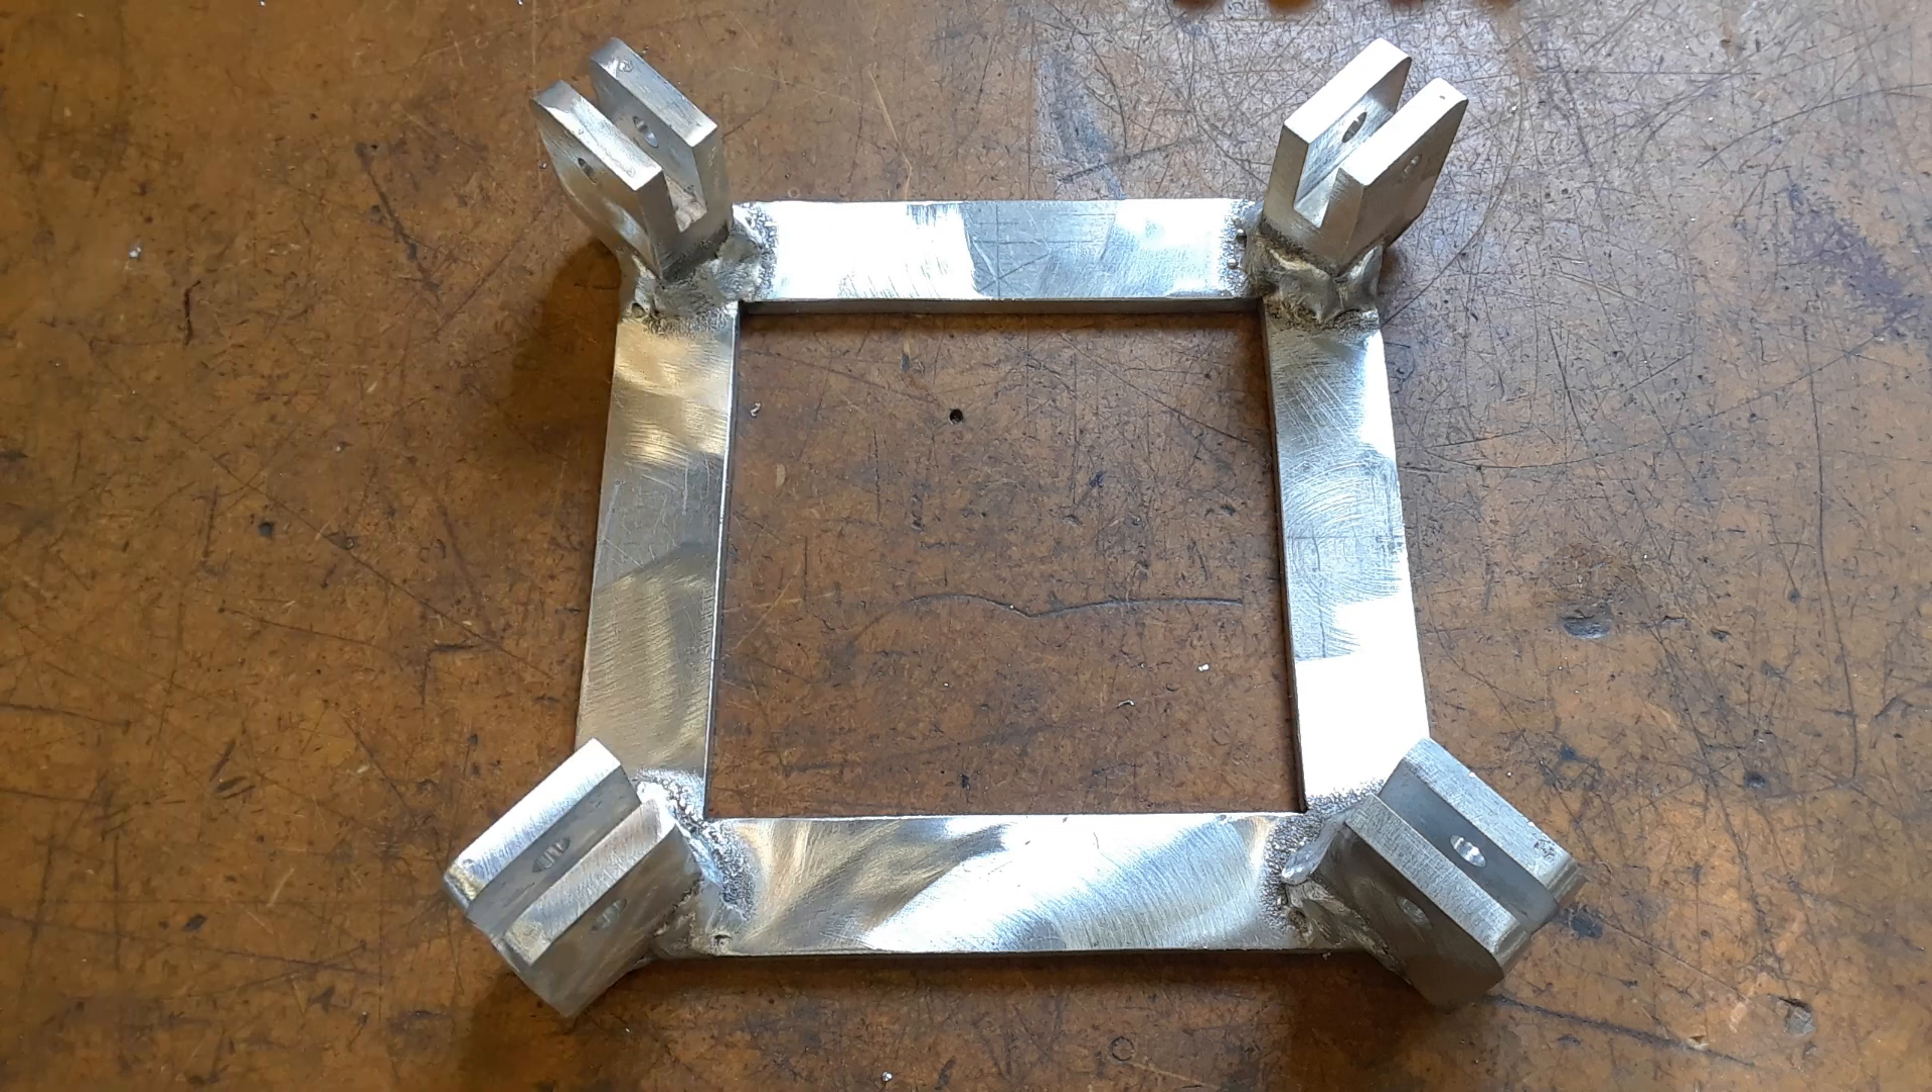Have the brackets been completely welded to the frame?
Yes.